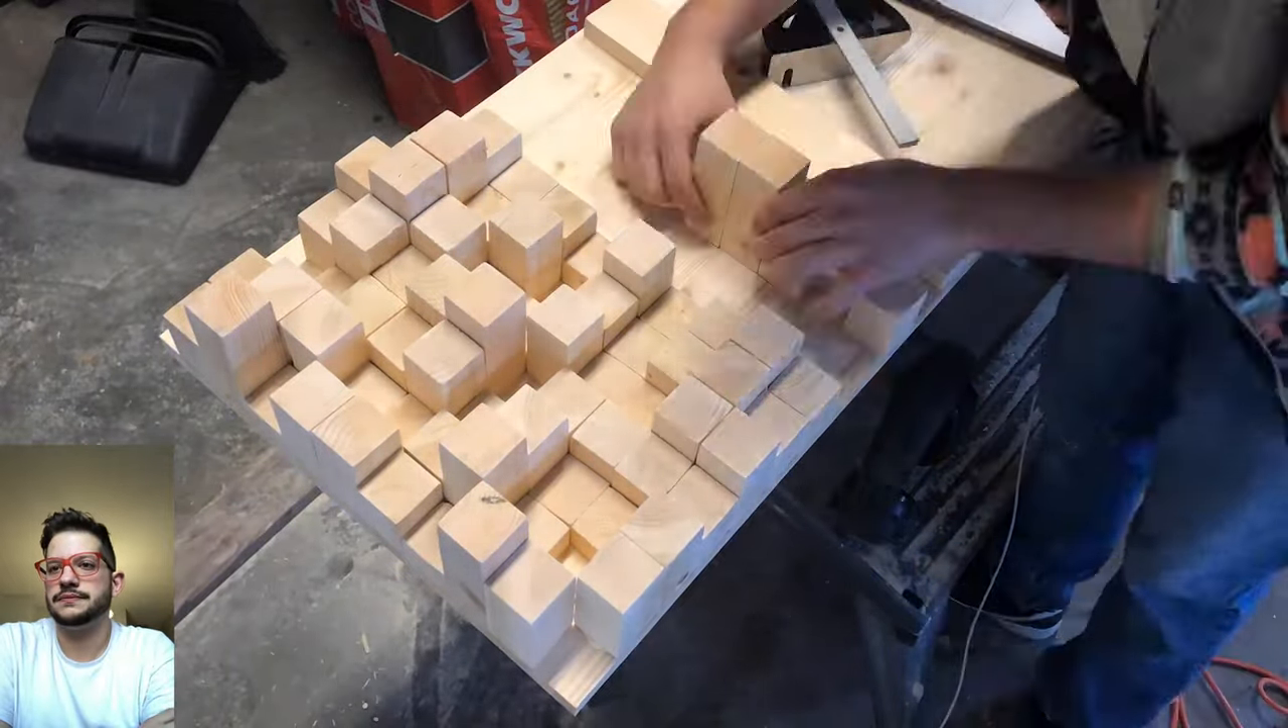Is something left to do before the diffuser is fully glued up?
Yes.